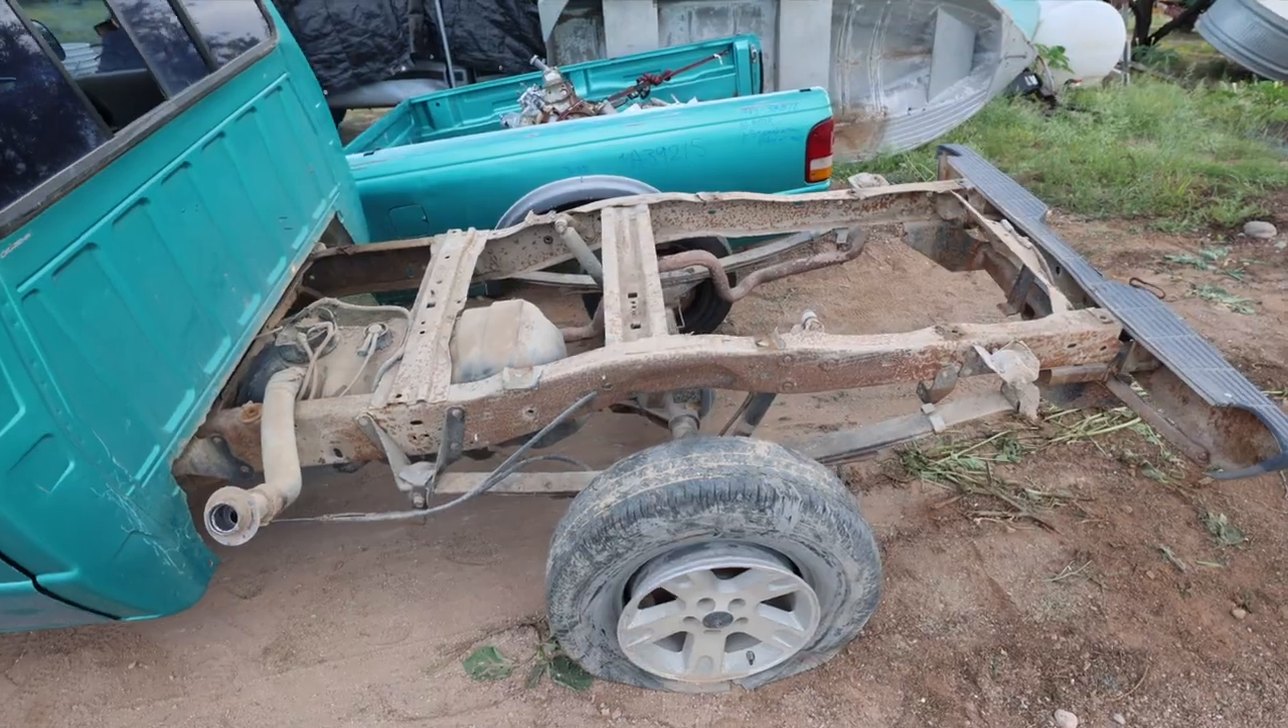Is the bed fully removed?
Yes.